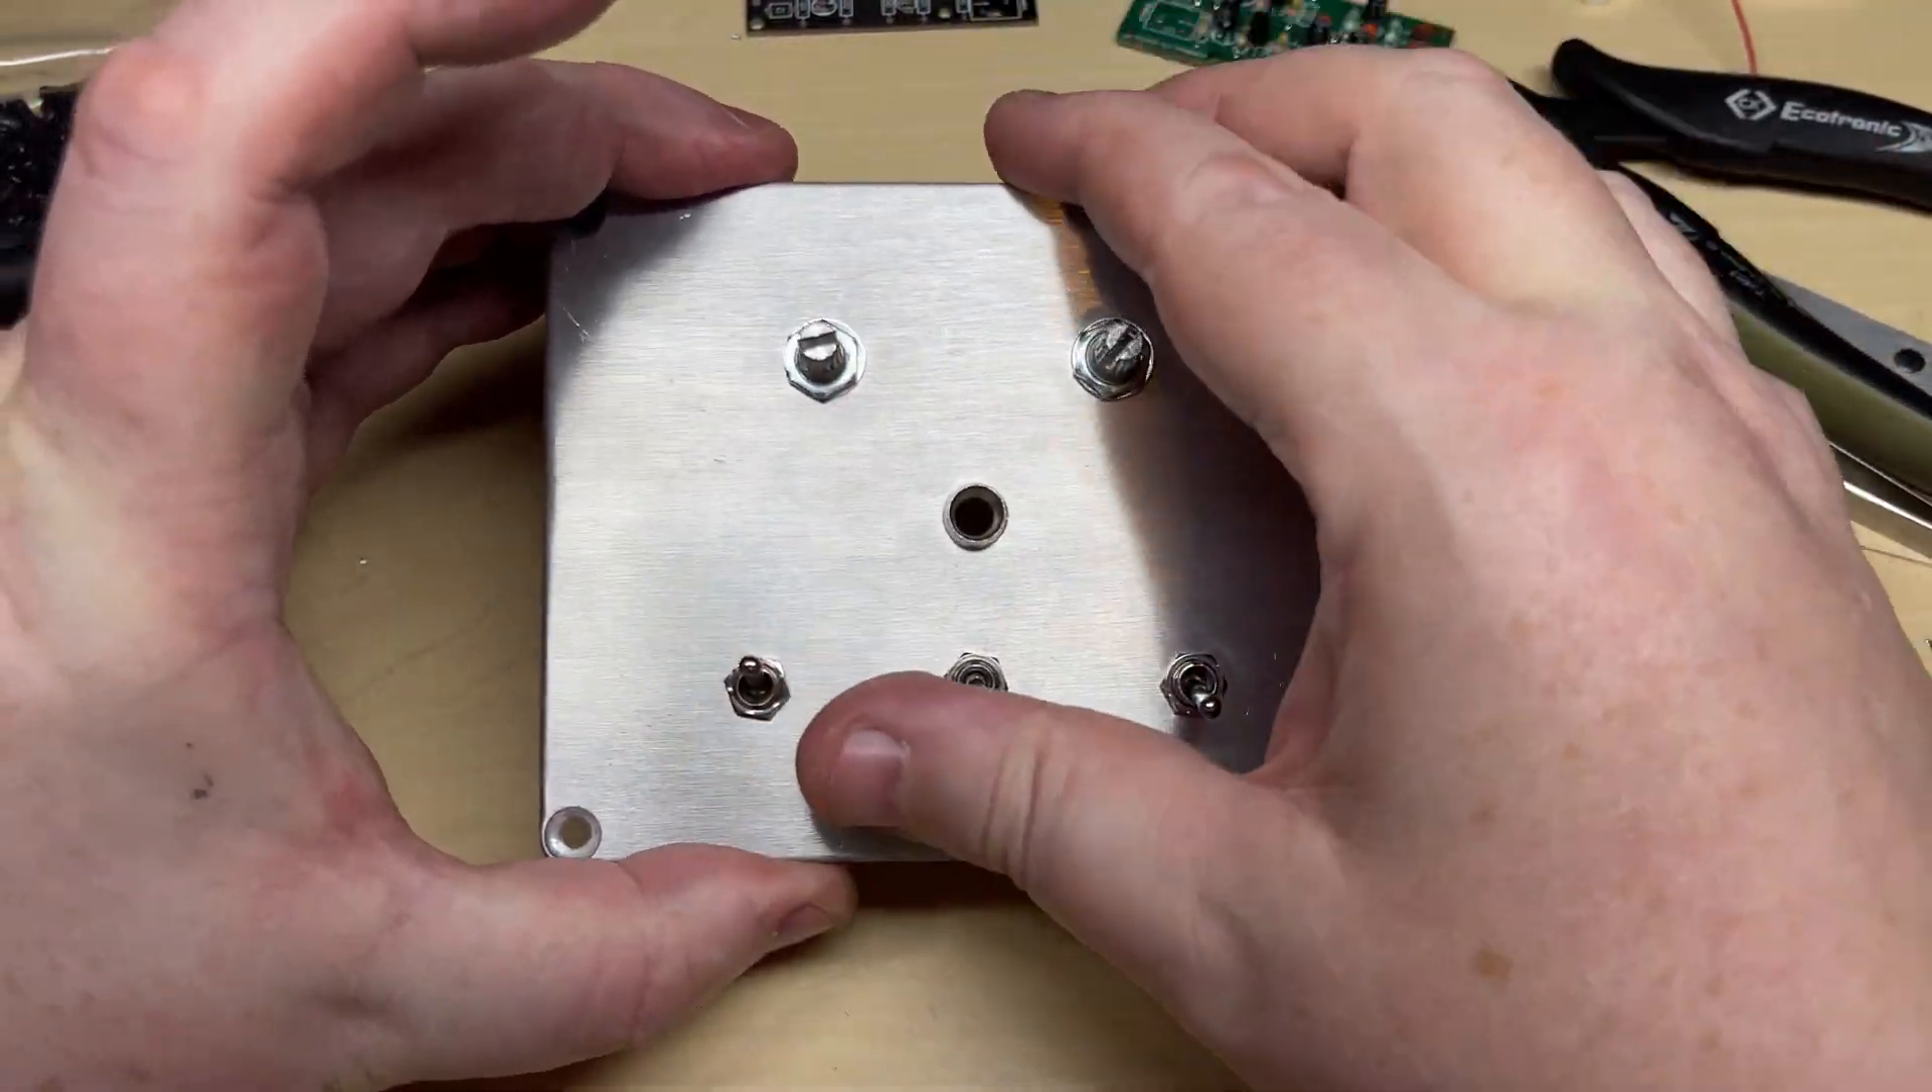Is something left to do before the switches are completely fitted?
No.